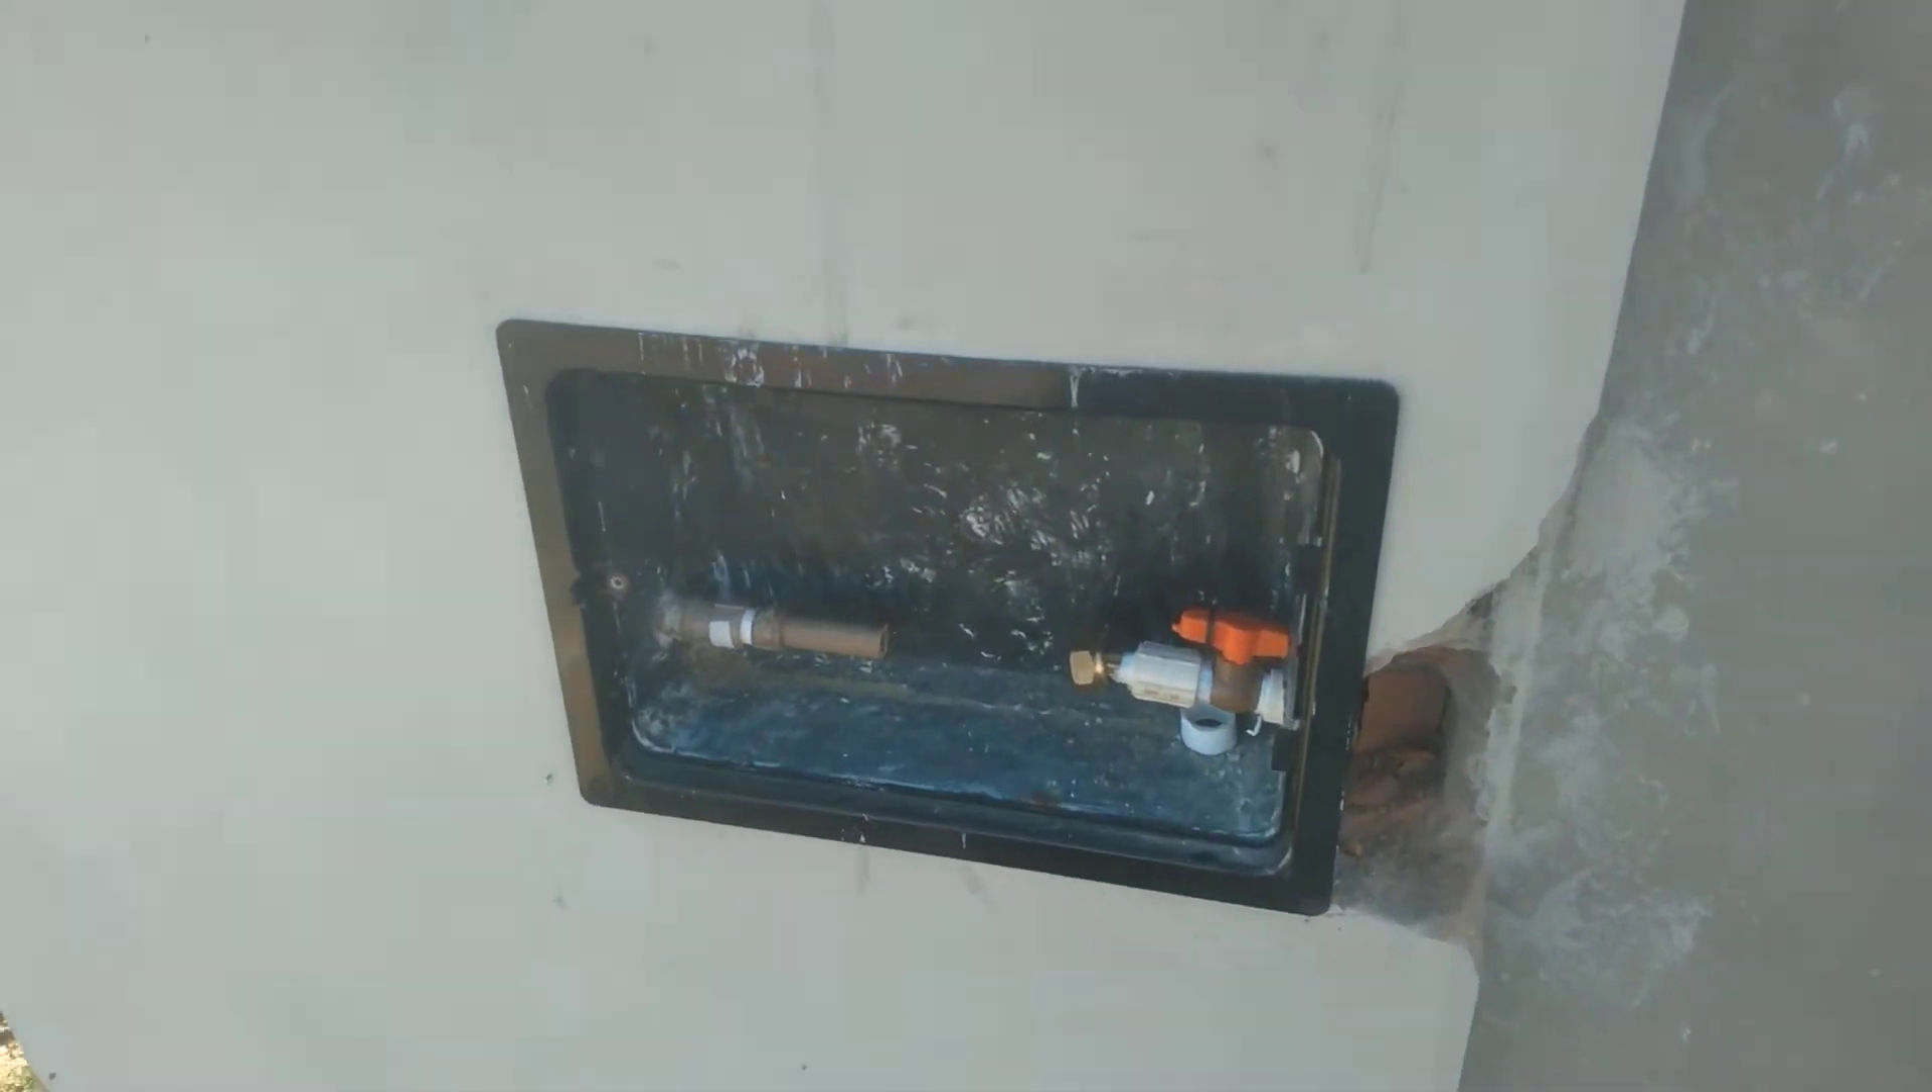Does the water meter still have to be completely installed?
Yes.